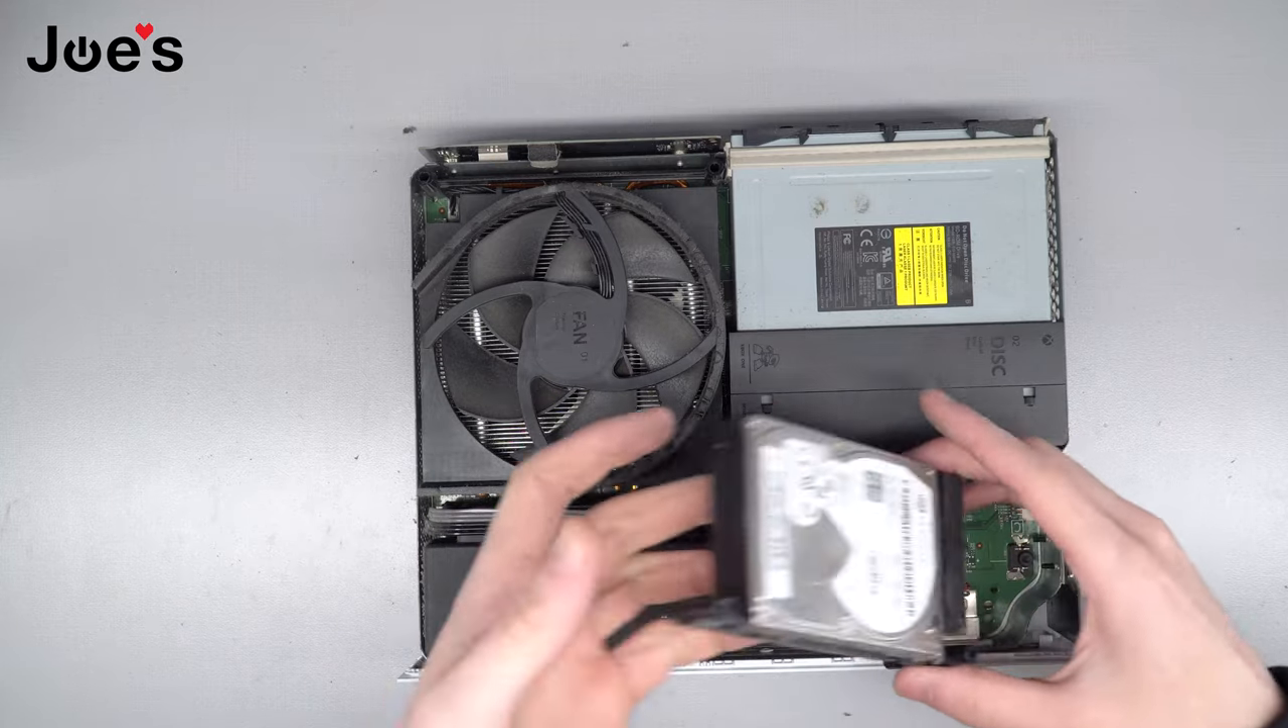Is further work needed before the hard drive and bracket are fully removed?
No.